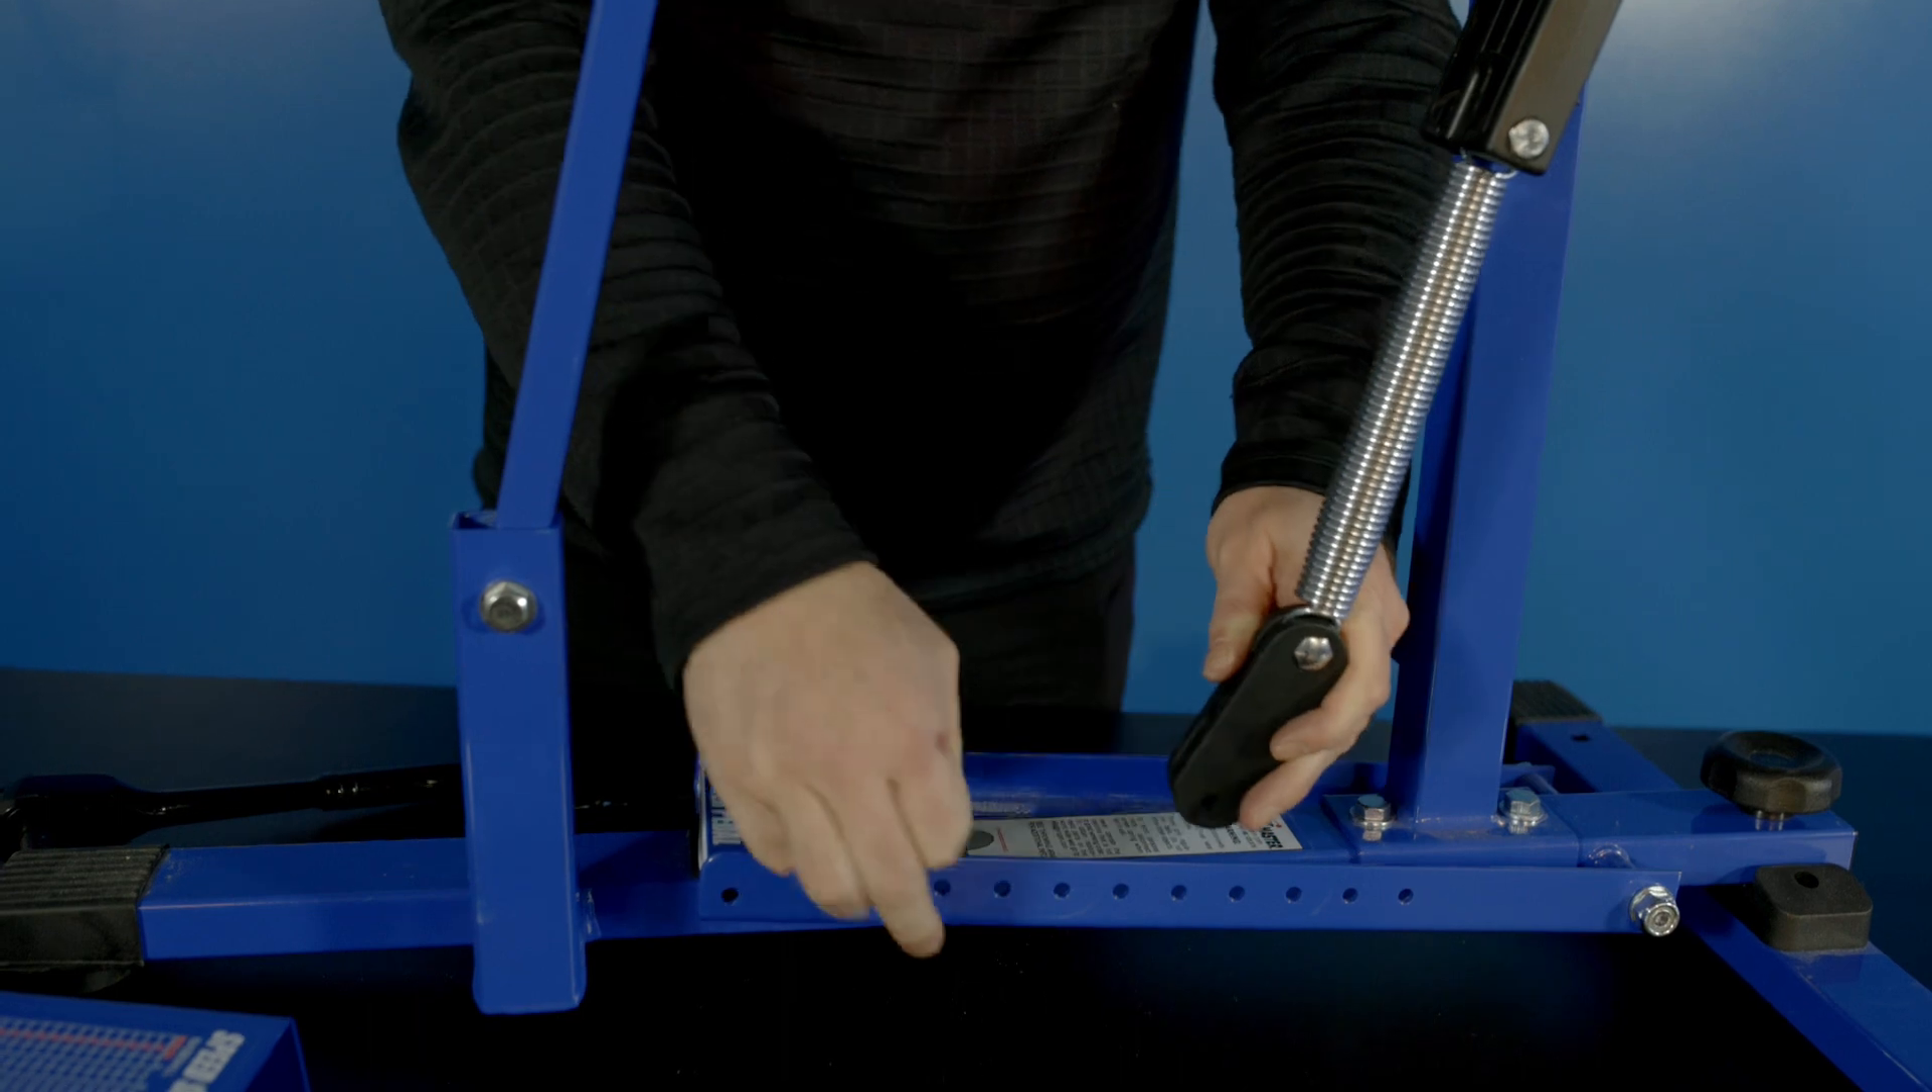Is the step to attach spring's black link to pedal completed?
No.